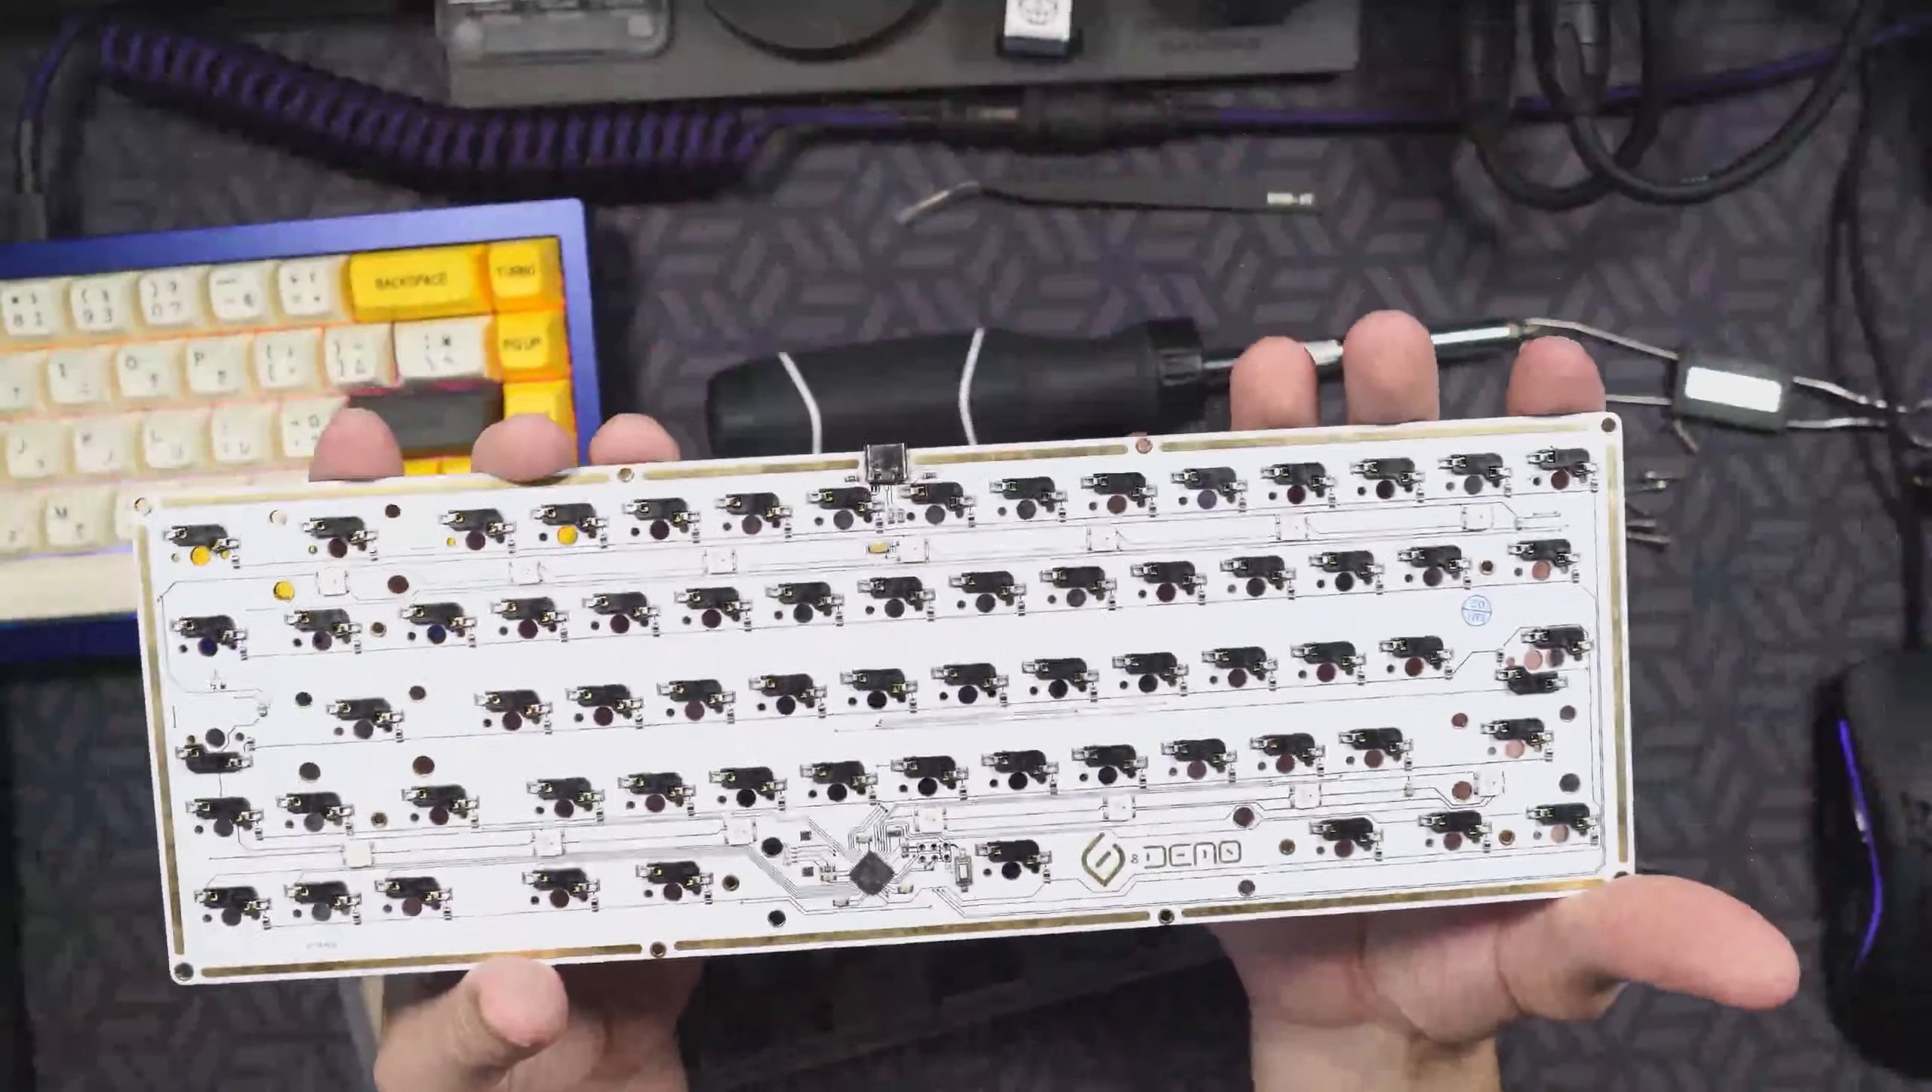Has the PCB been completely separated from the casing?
Yes.